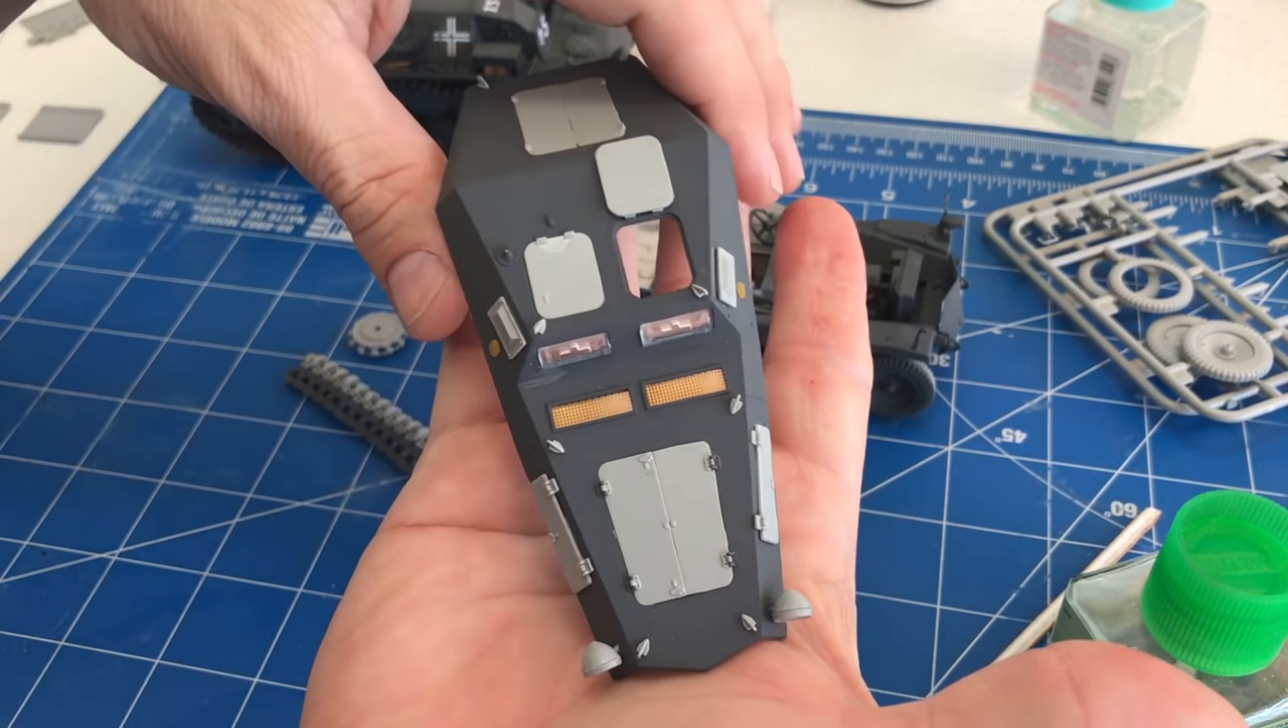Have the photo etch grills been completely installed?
Yes.